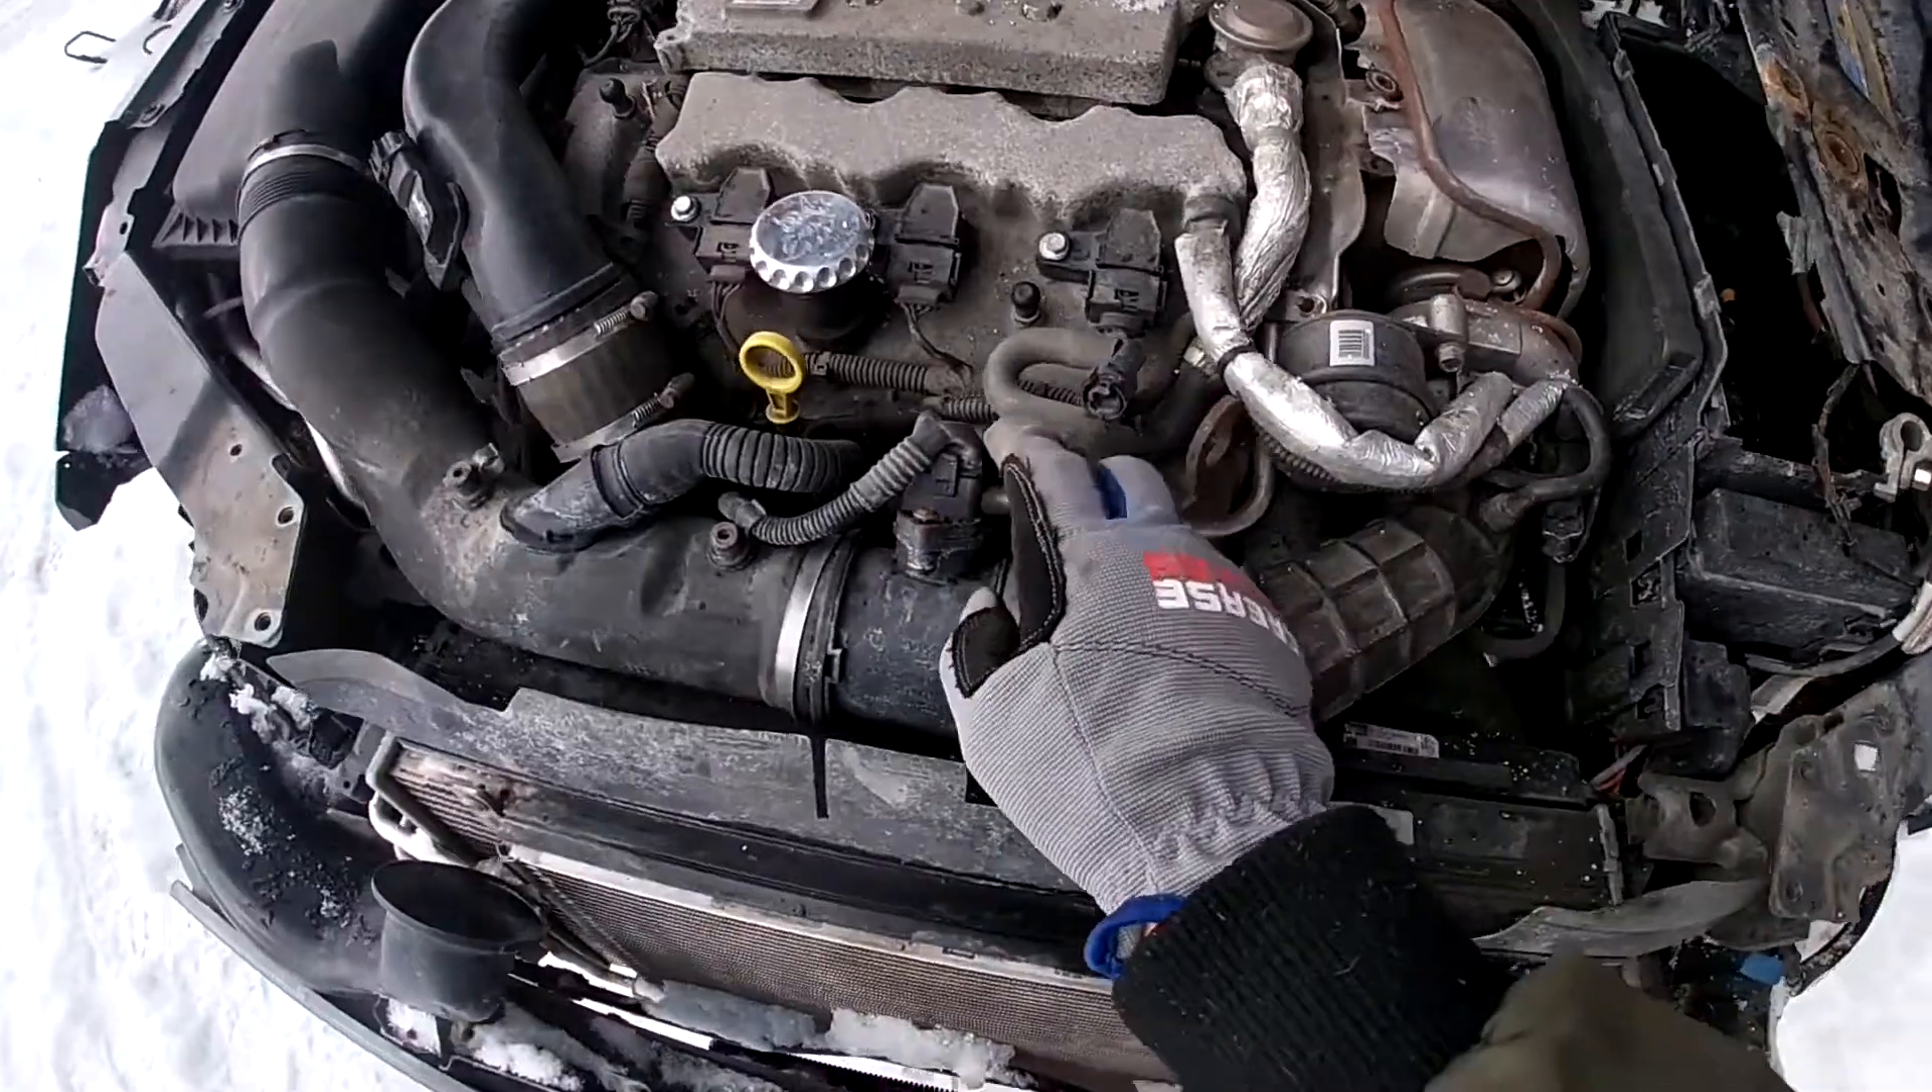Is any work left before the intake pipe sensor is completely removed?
Yes.